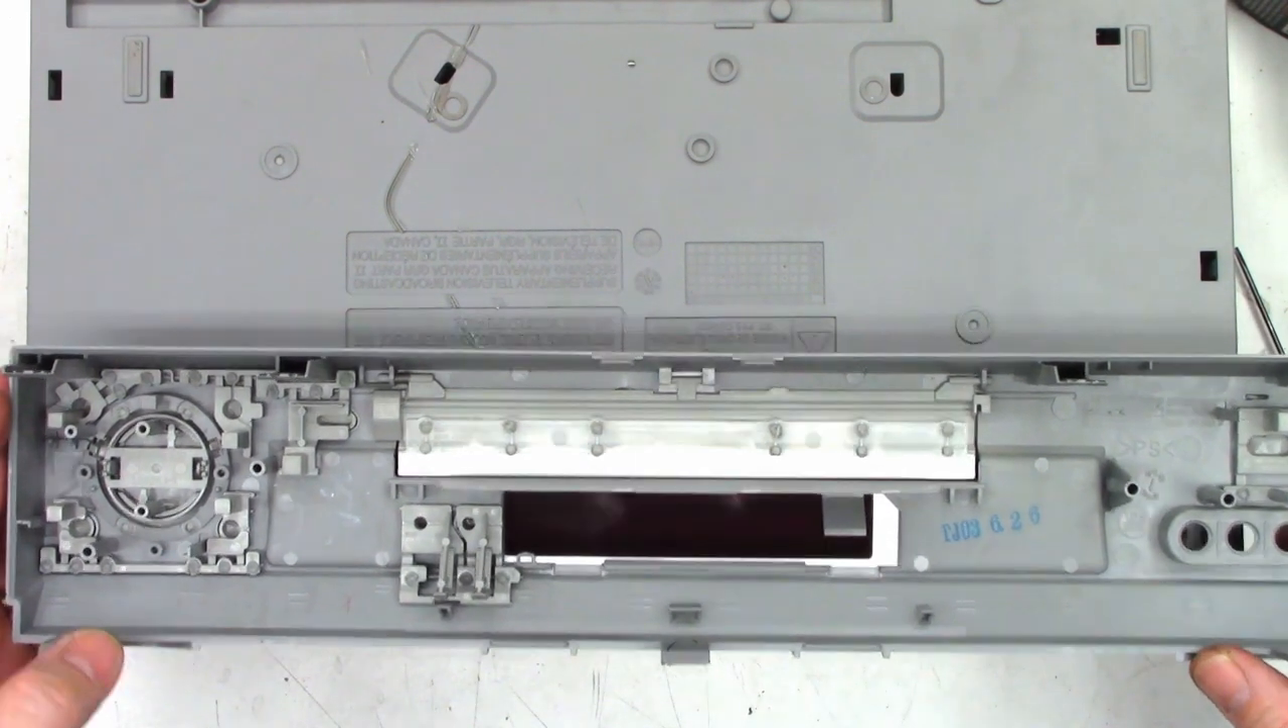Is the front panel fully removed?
Yes.